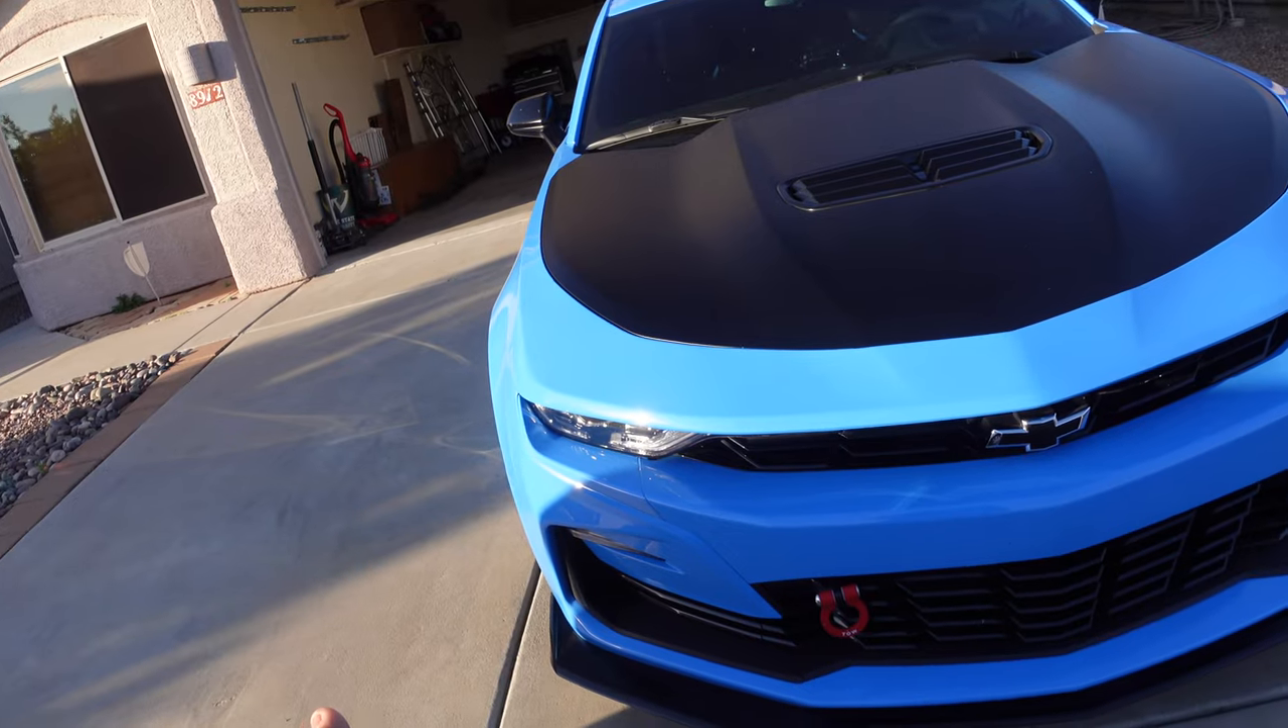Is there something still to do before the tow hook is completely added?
No.